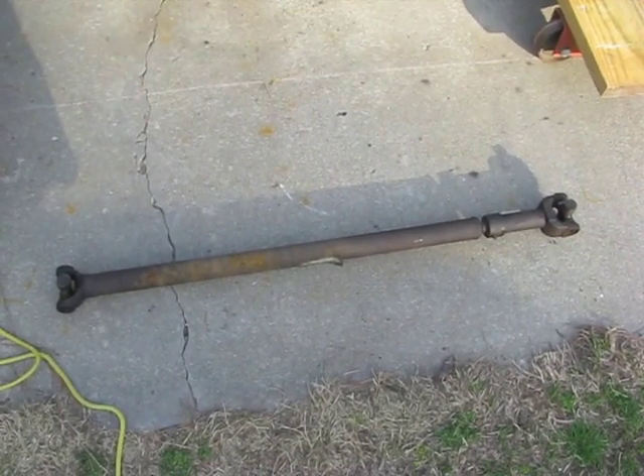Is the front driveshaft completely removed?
Yes.